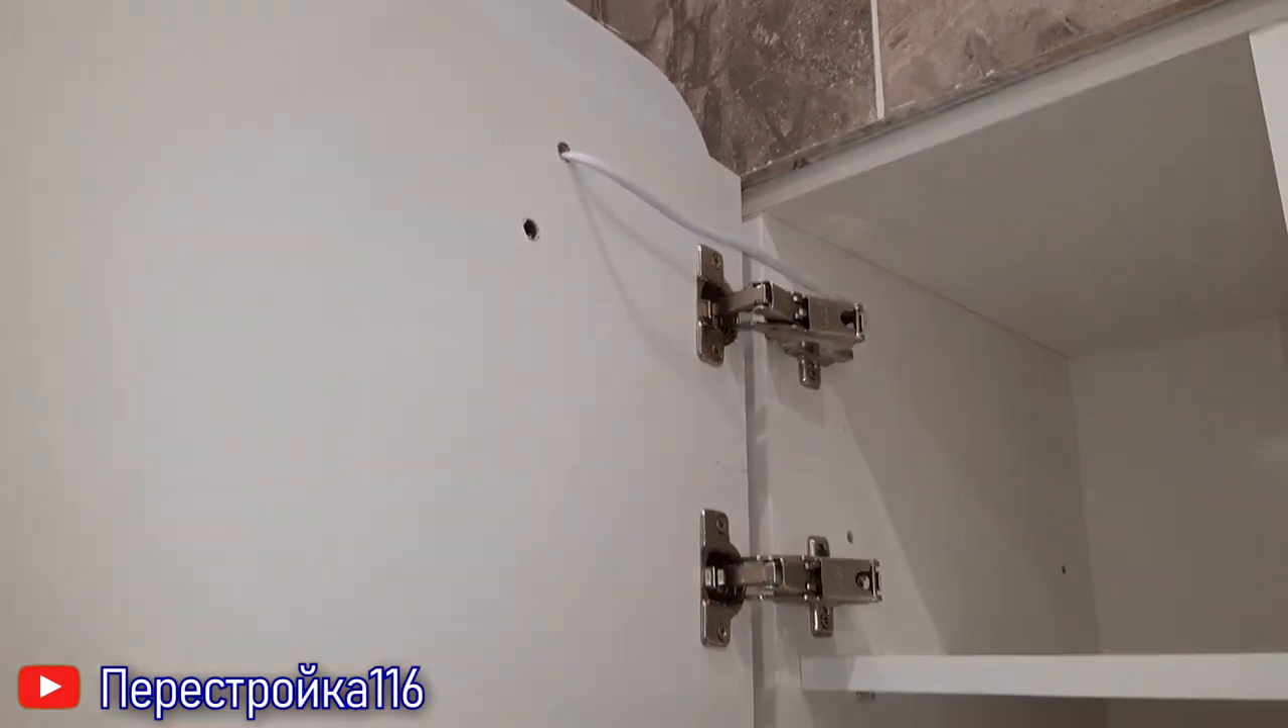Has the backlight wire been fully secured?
No.